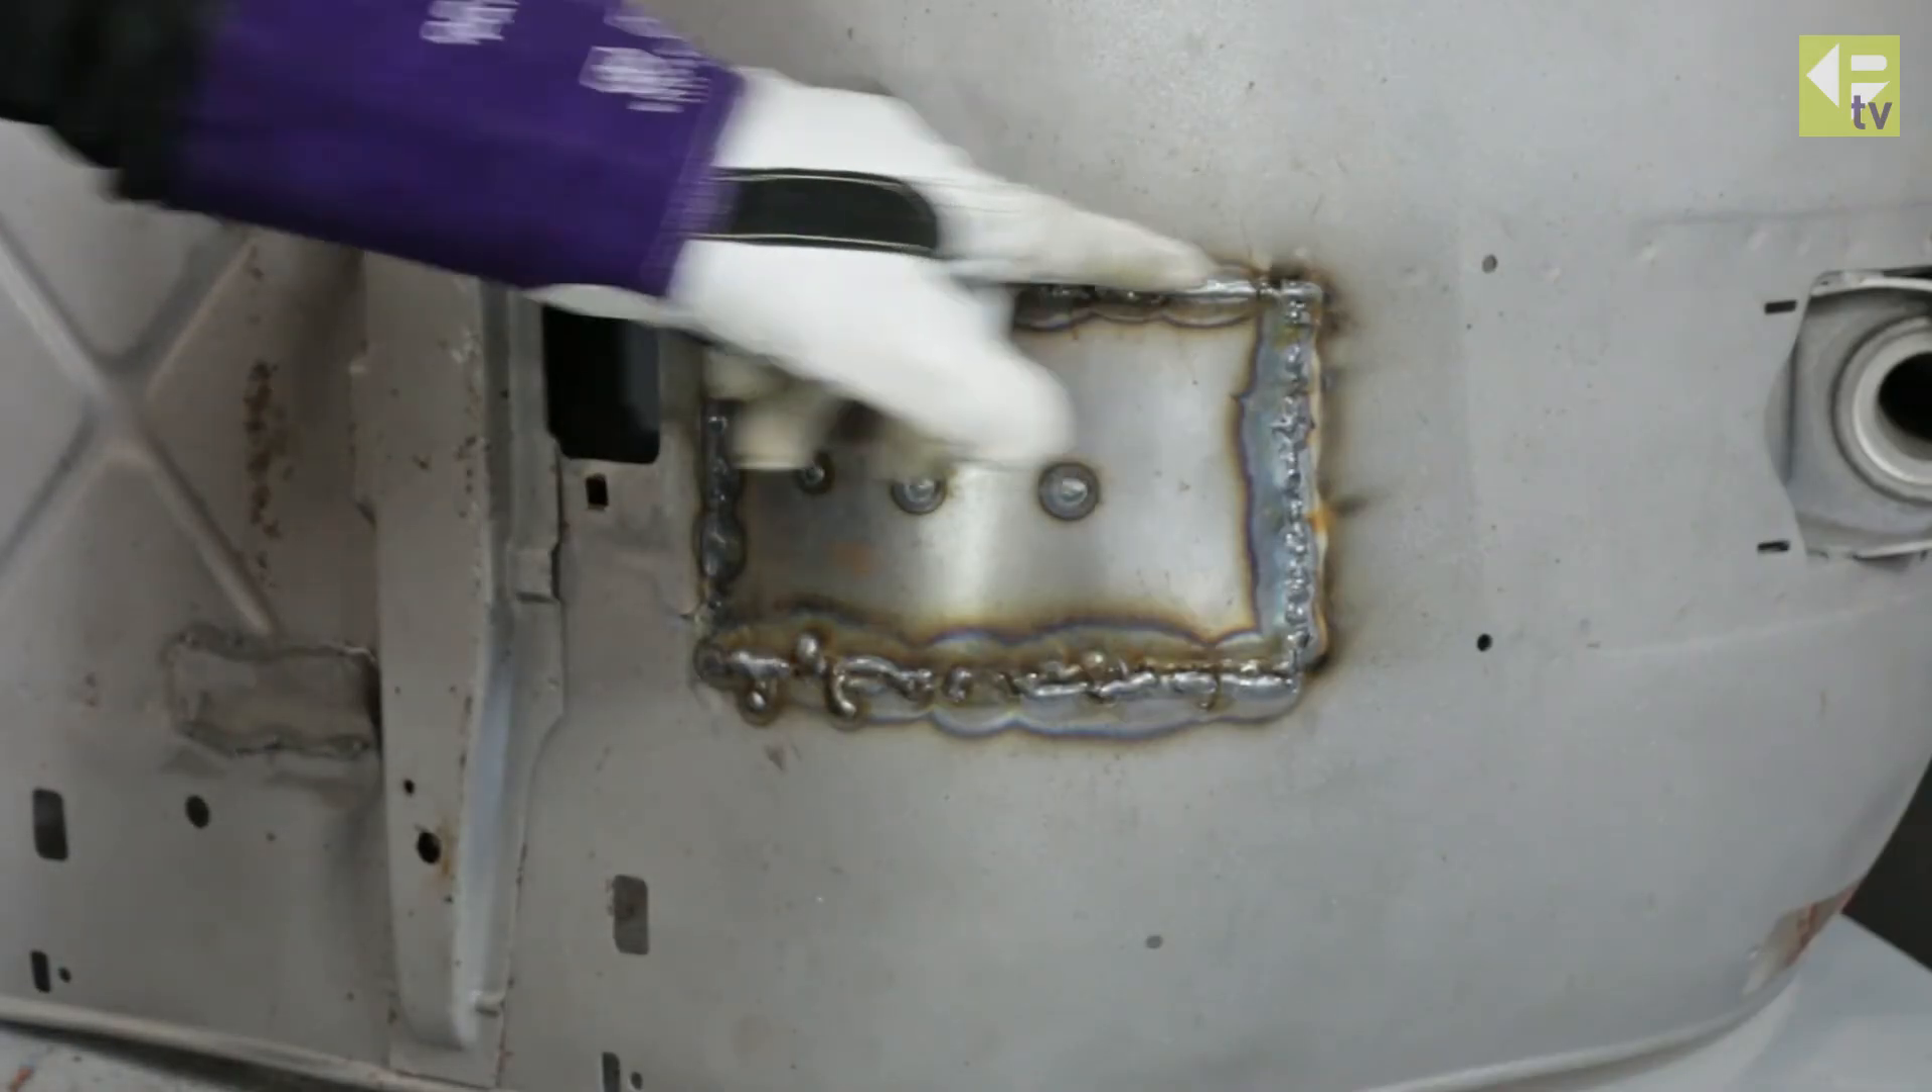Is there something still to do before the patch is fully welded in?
No.